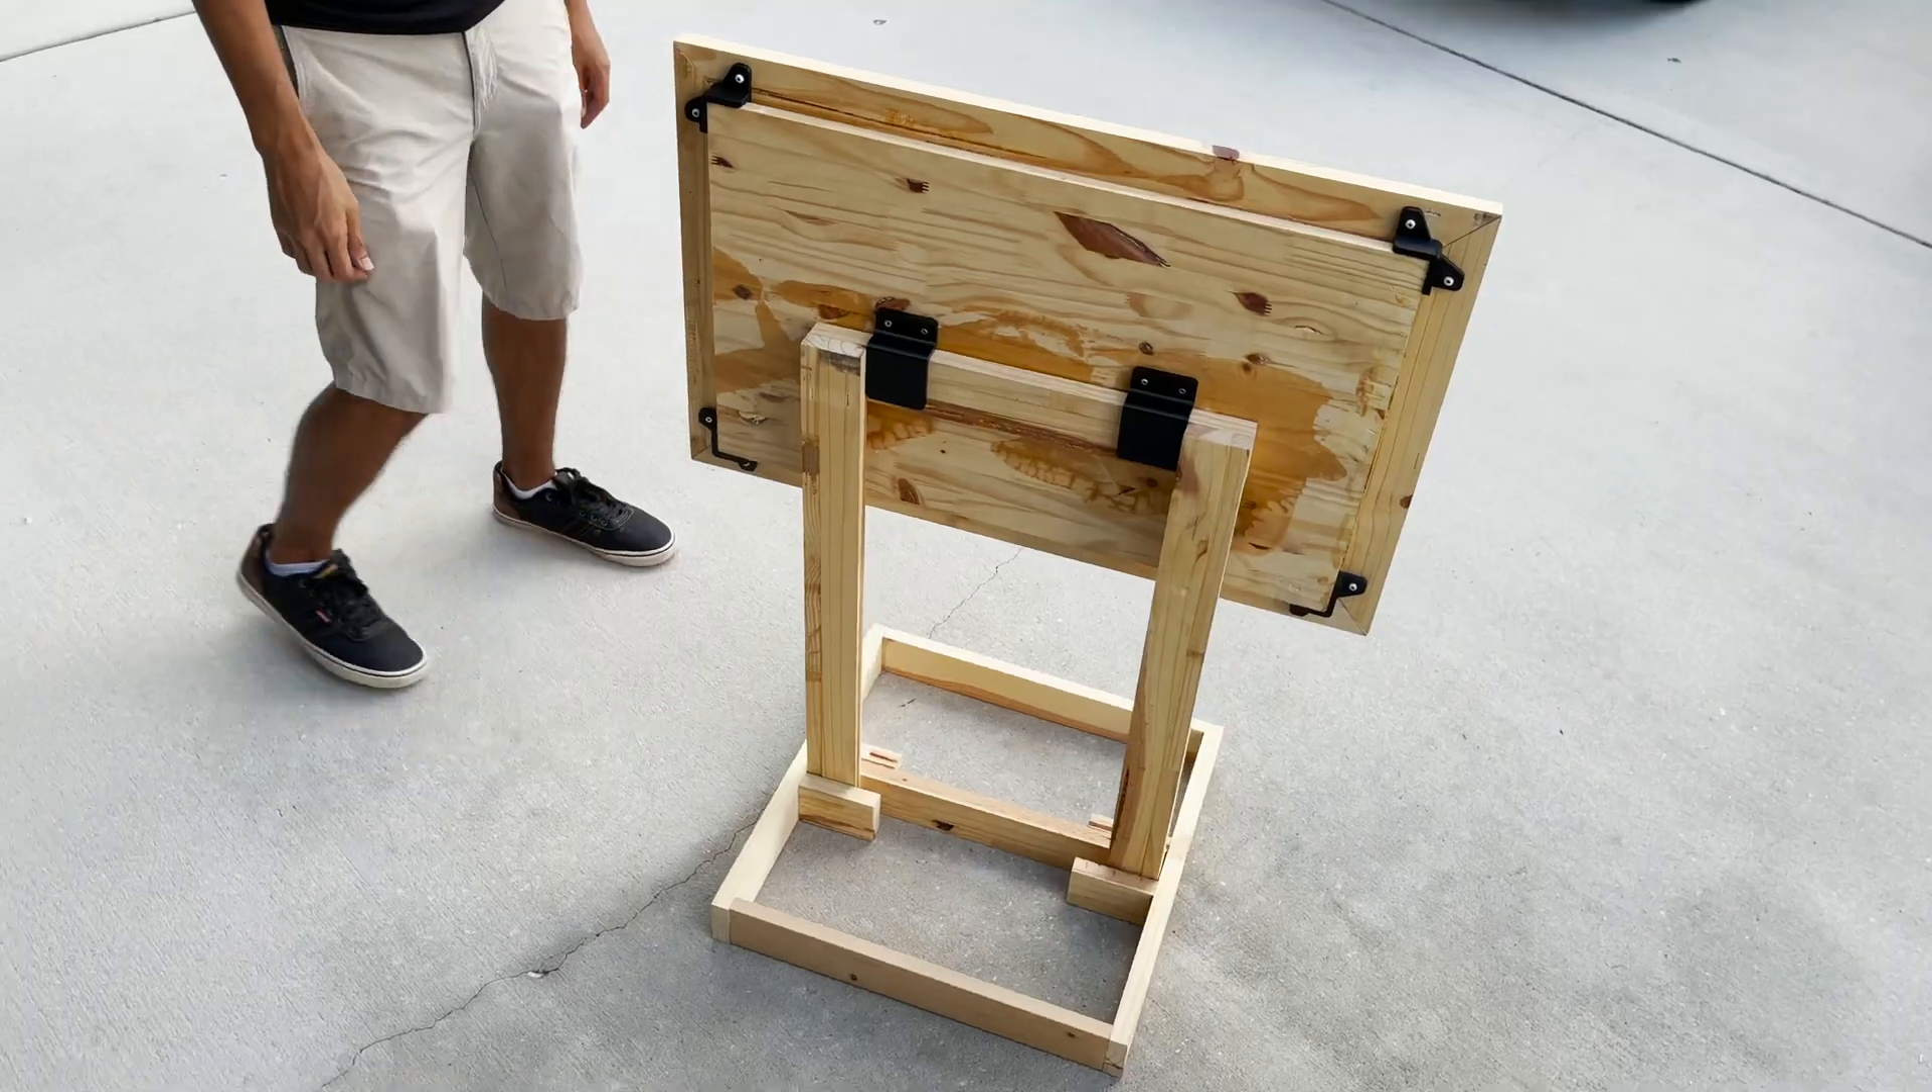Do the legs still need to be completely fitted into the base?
No.